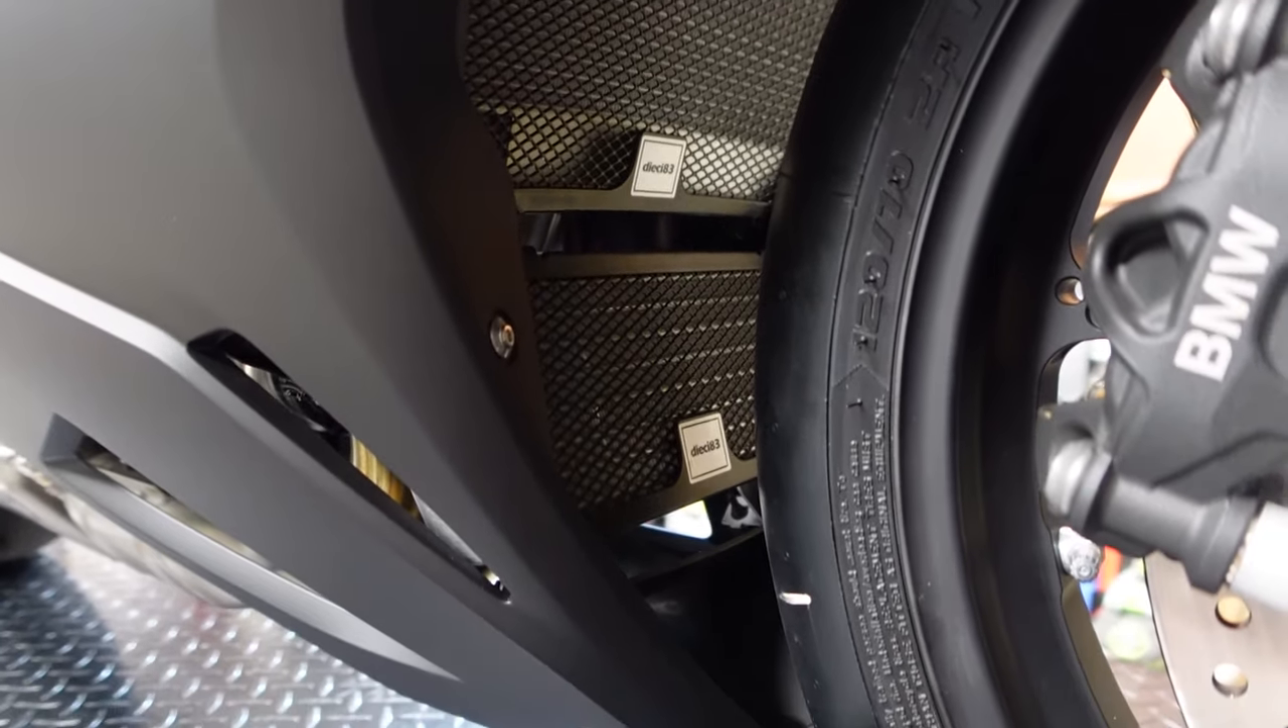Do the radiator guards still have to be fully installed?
No.